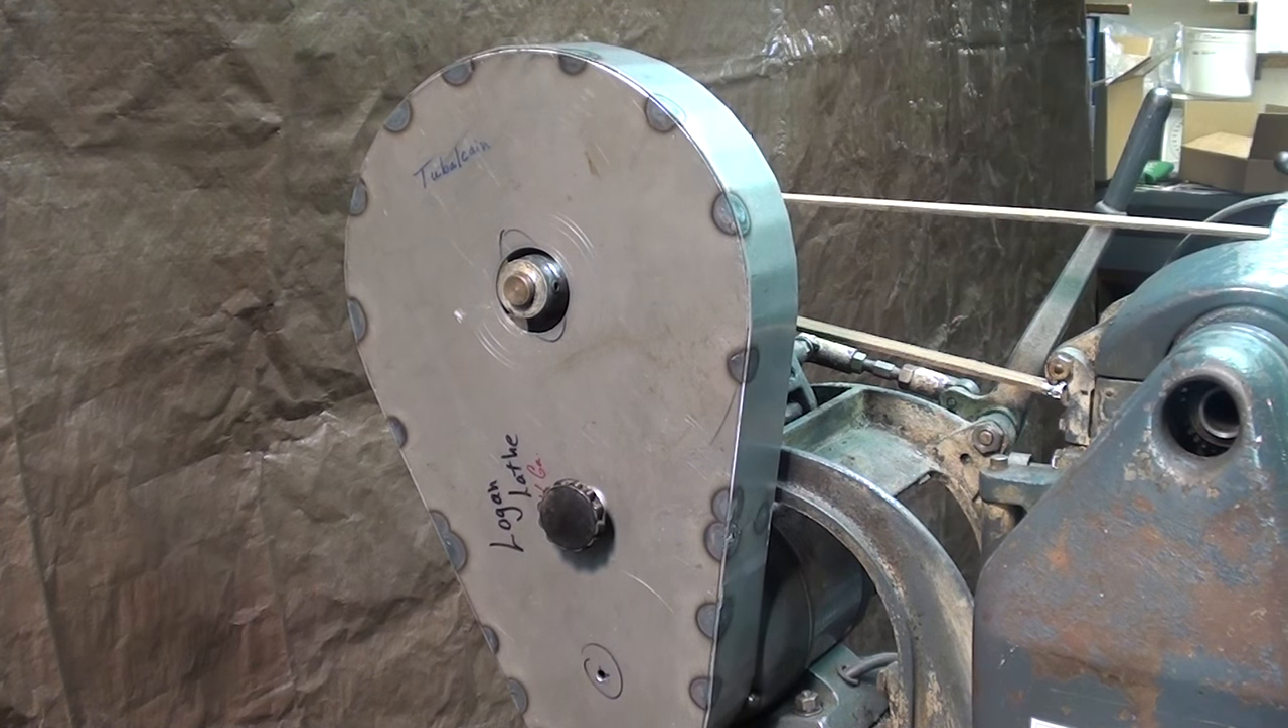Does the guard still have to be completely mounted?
No.